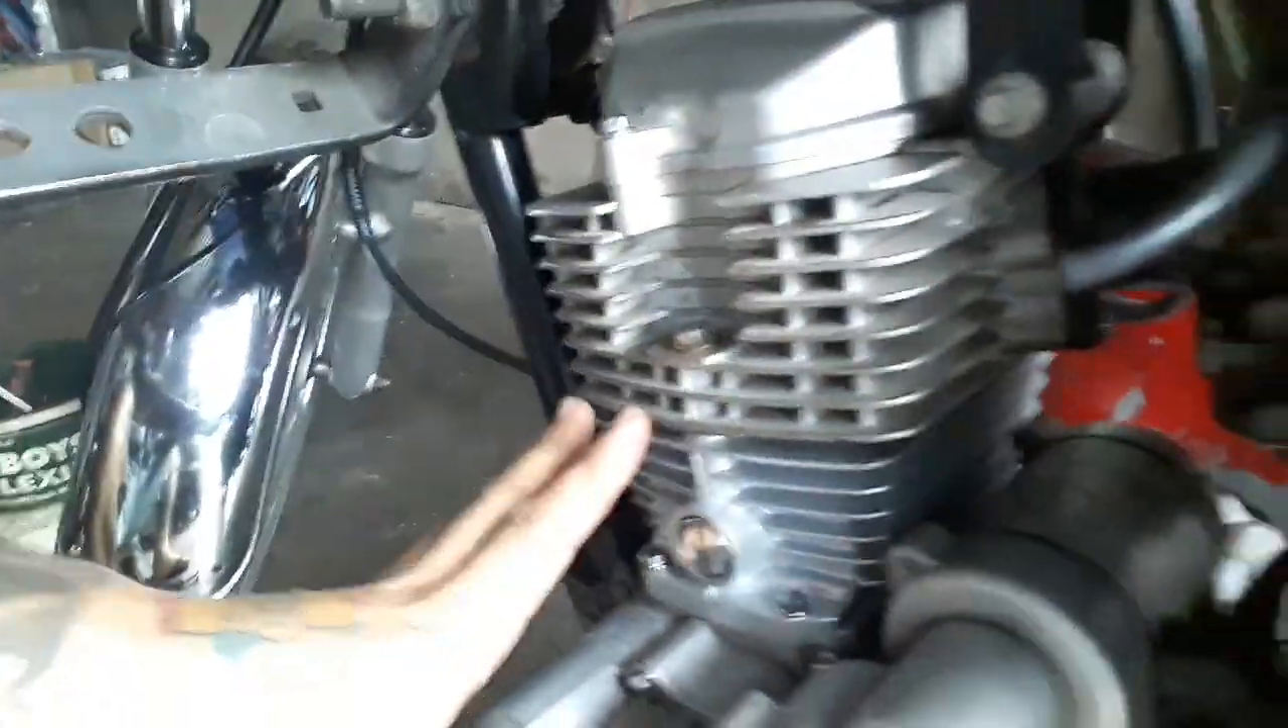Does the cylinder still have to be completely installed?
No.